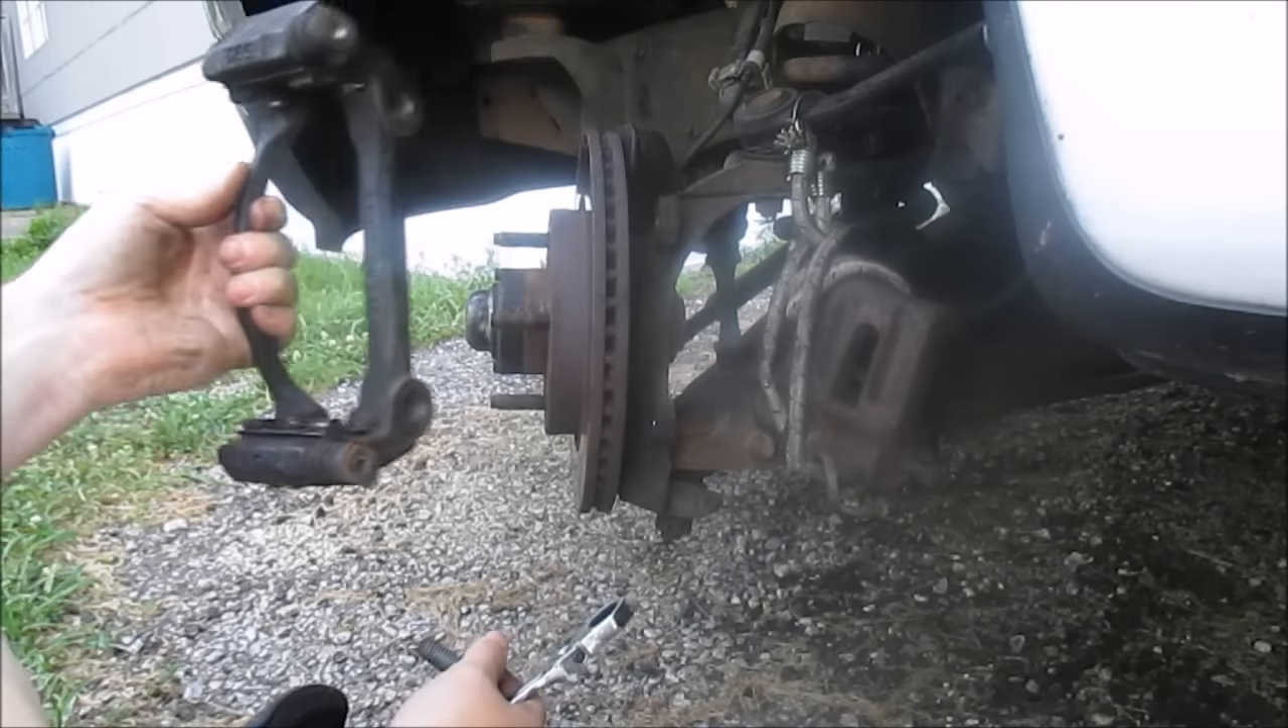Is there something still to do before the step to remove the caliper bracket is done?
No.